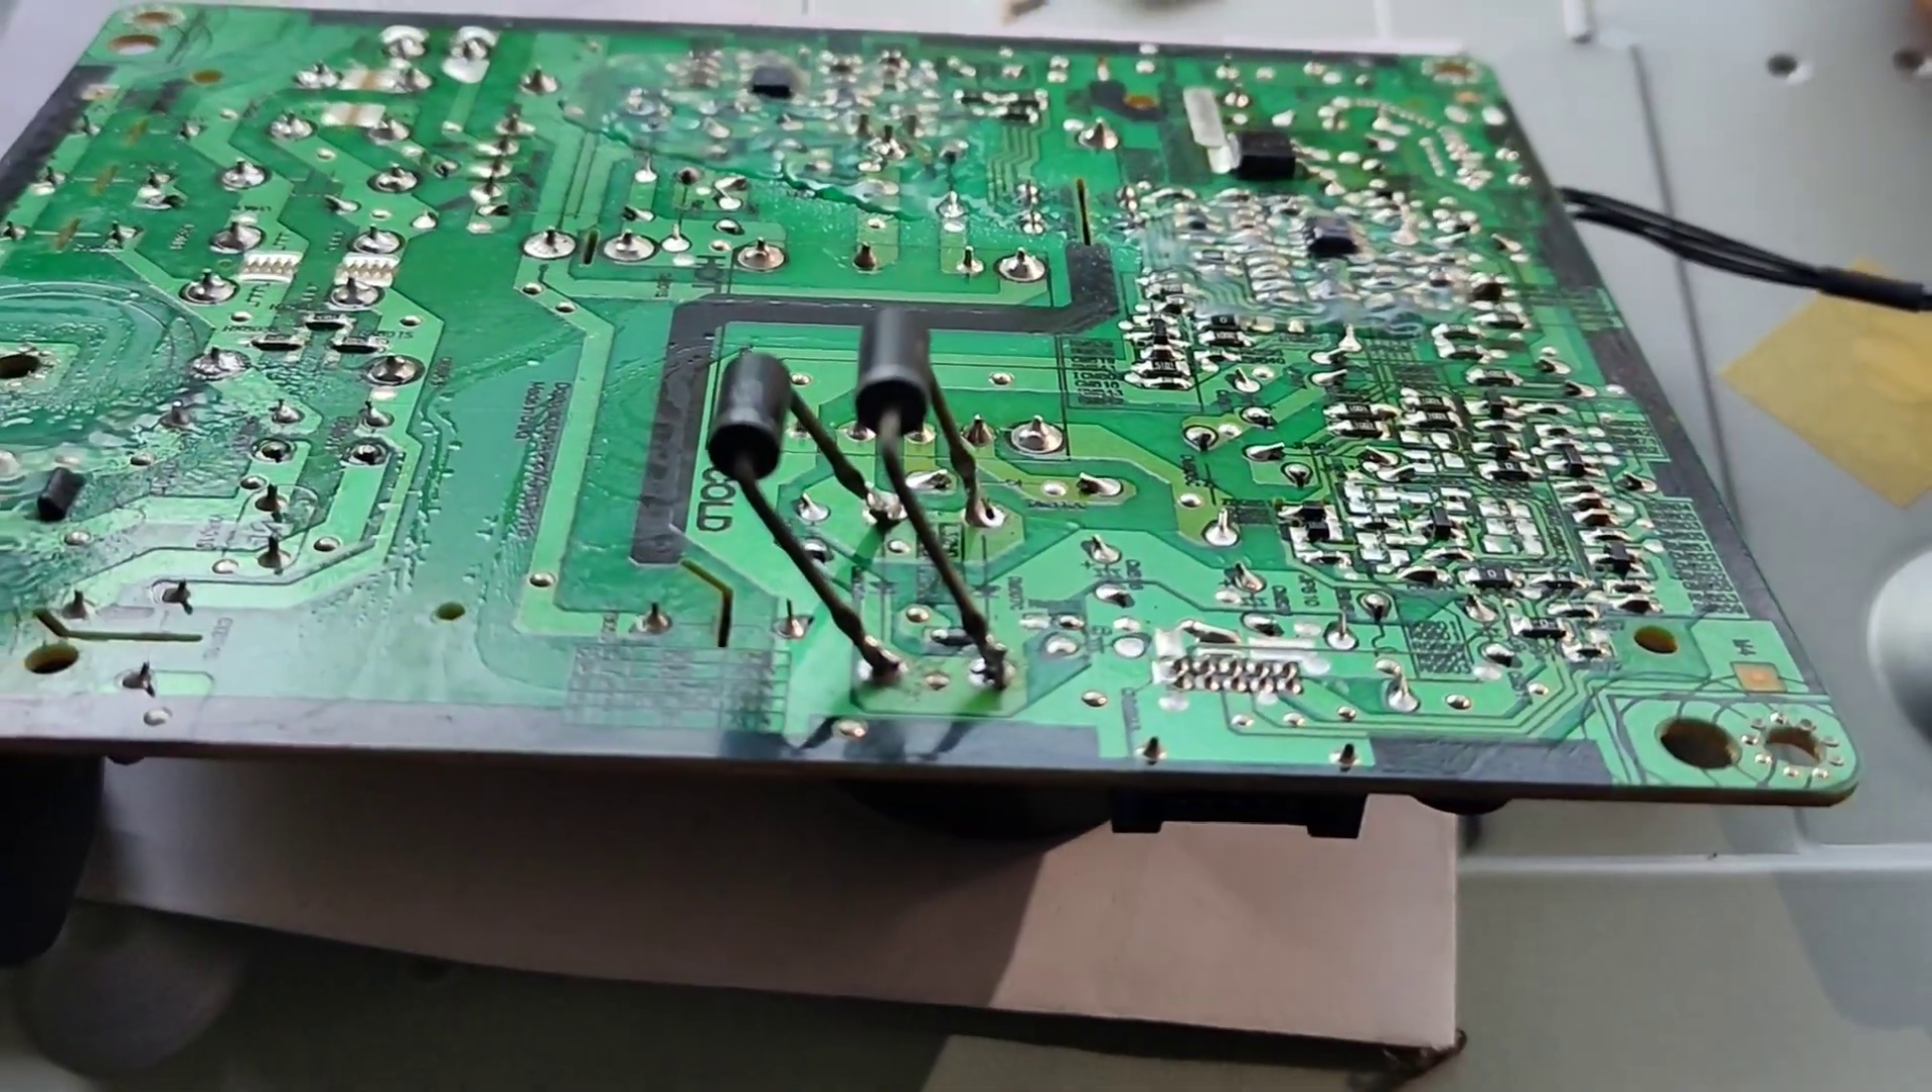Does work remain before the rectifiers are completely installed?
No.